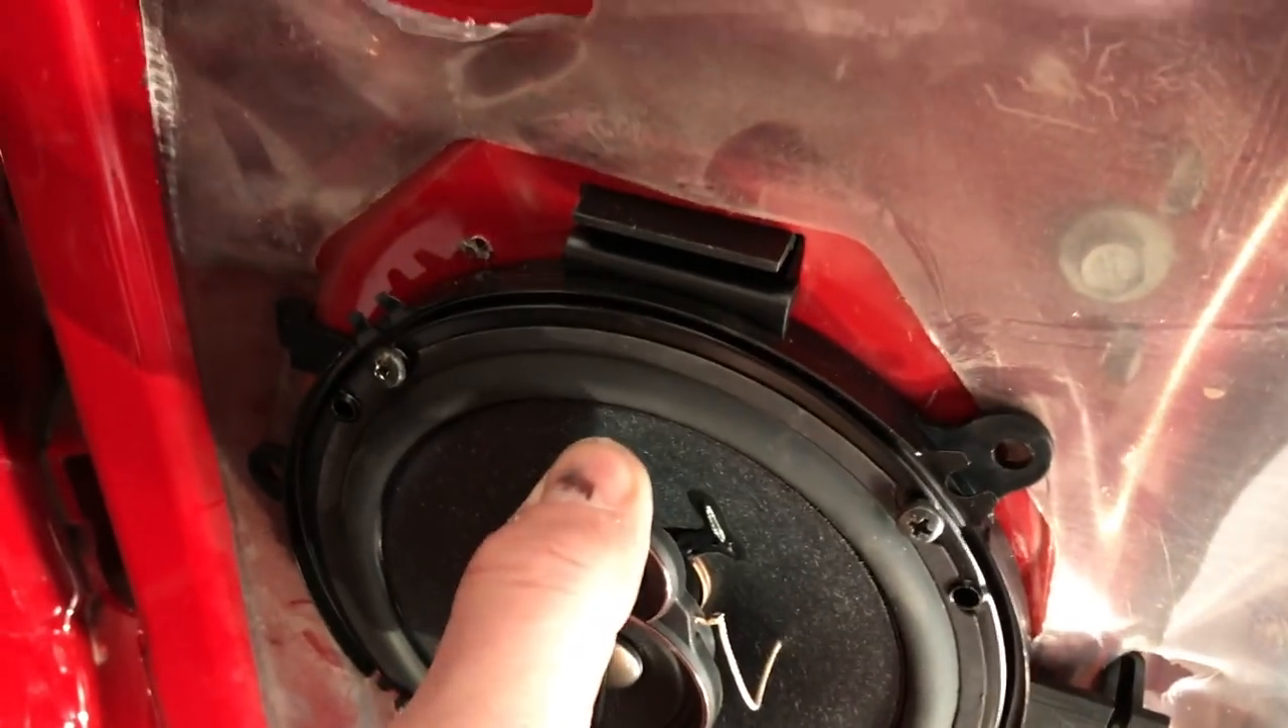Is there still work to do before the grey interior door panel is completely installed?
Yes.